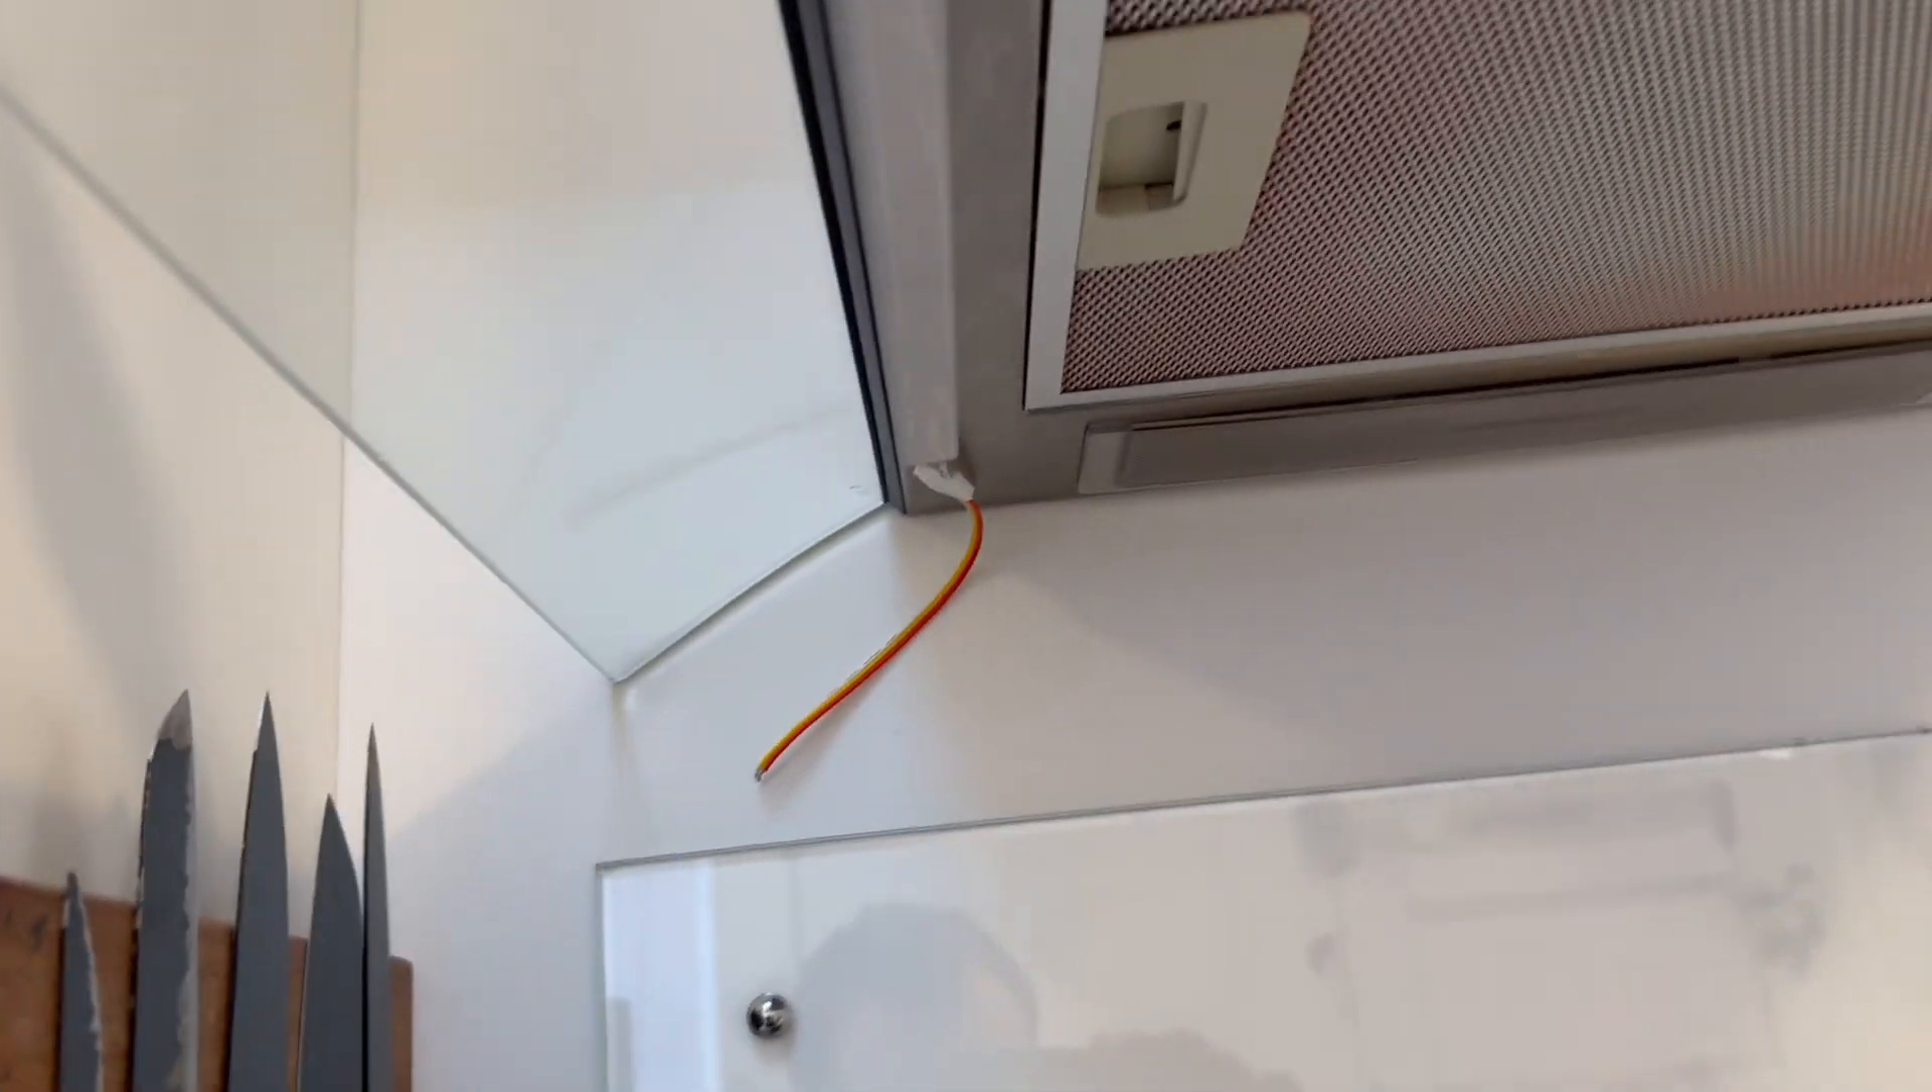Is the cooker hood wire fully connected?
No.